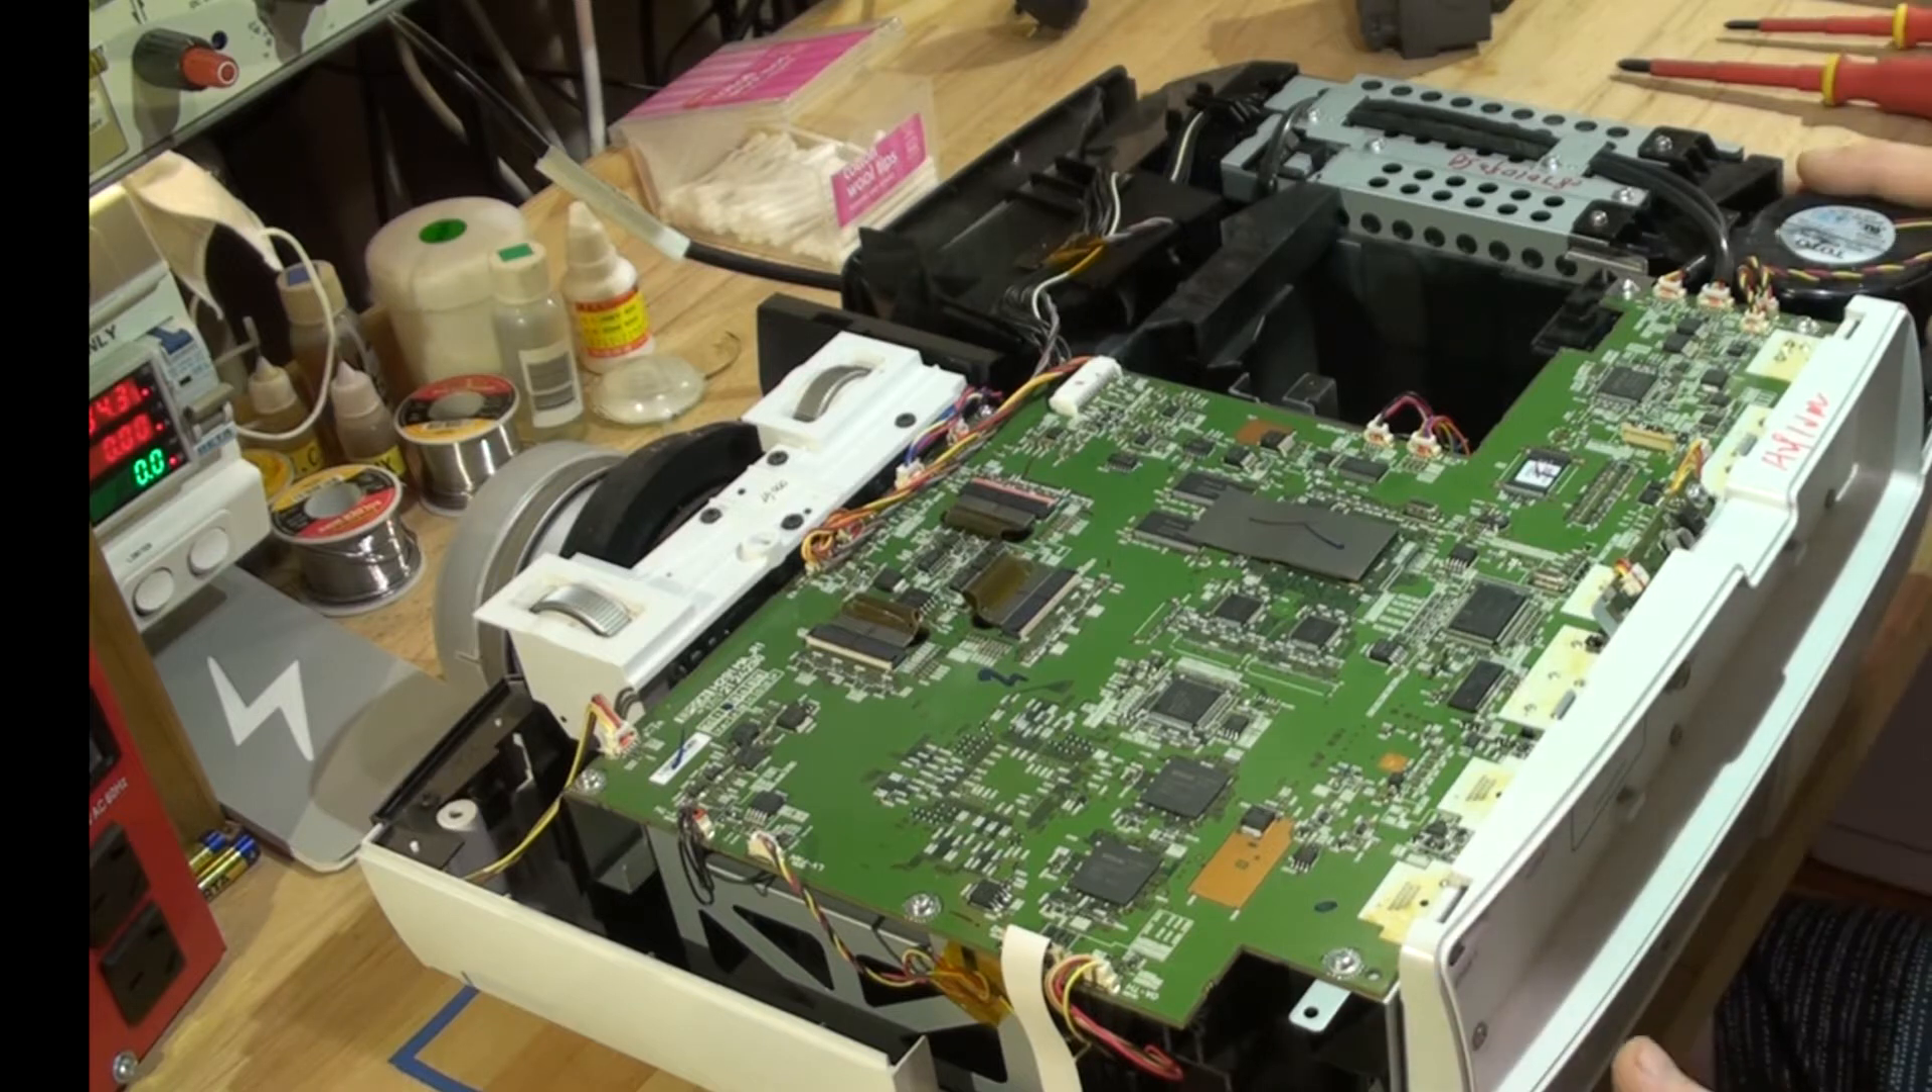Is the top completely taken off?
Yes.